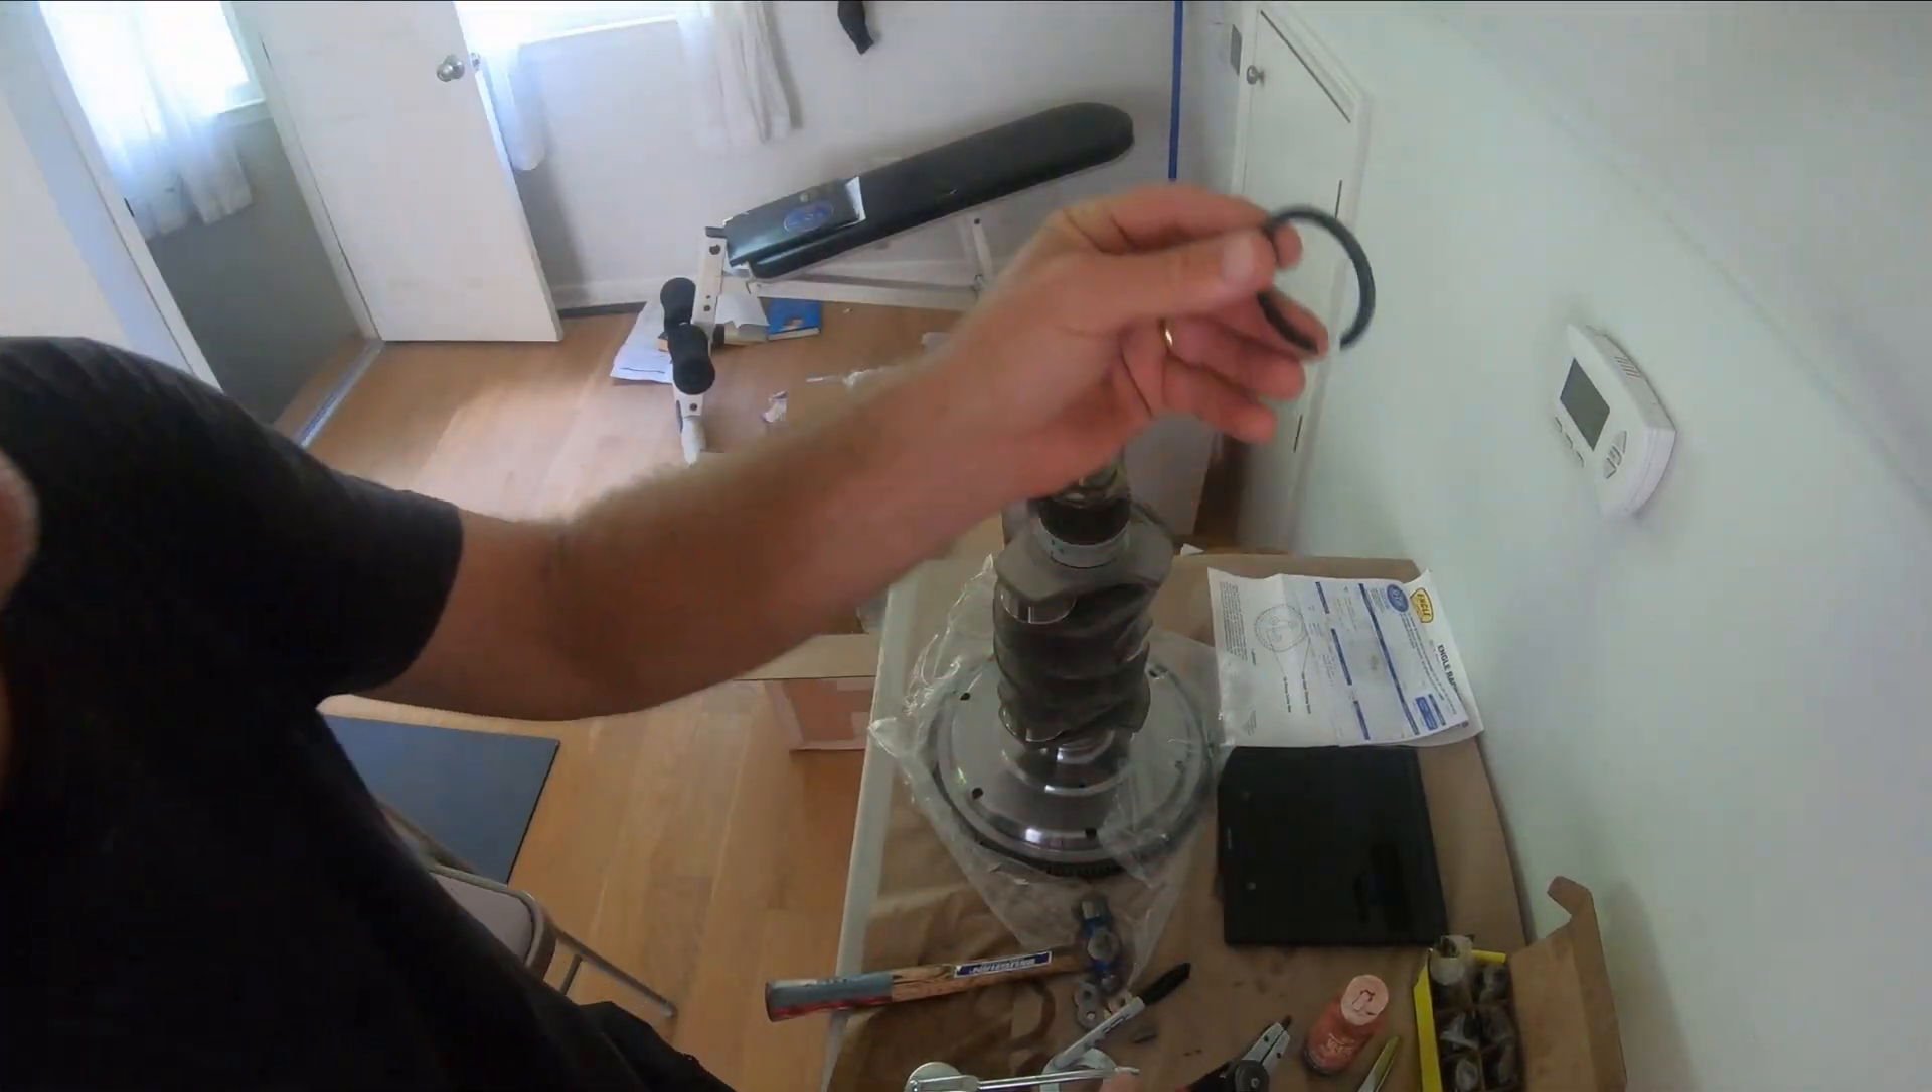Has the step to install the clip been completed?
No.